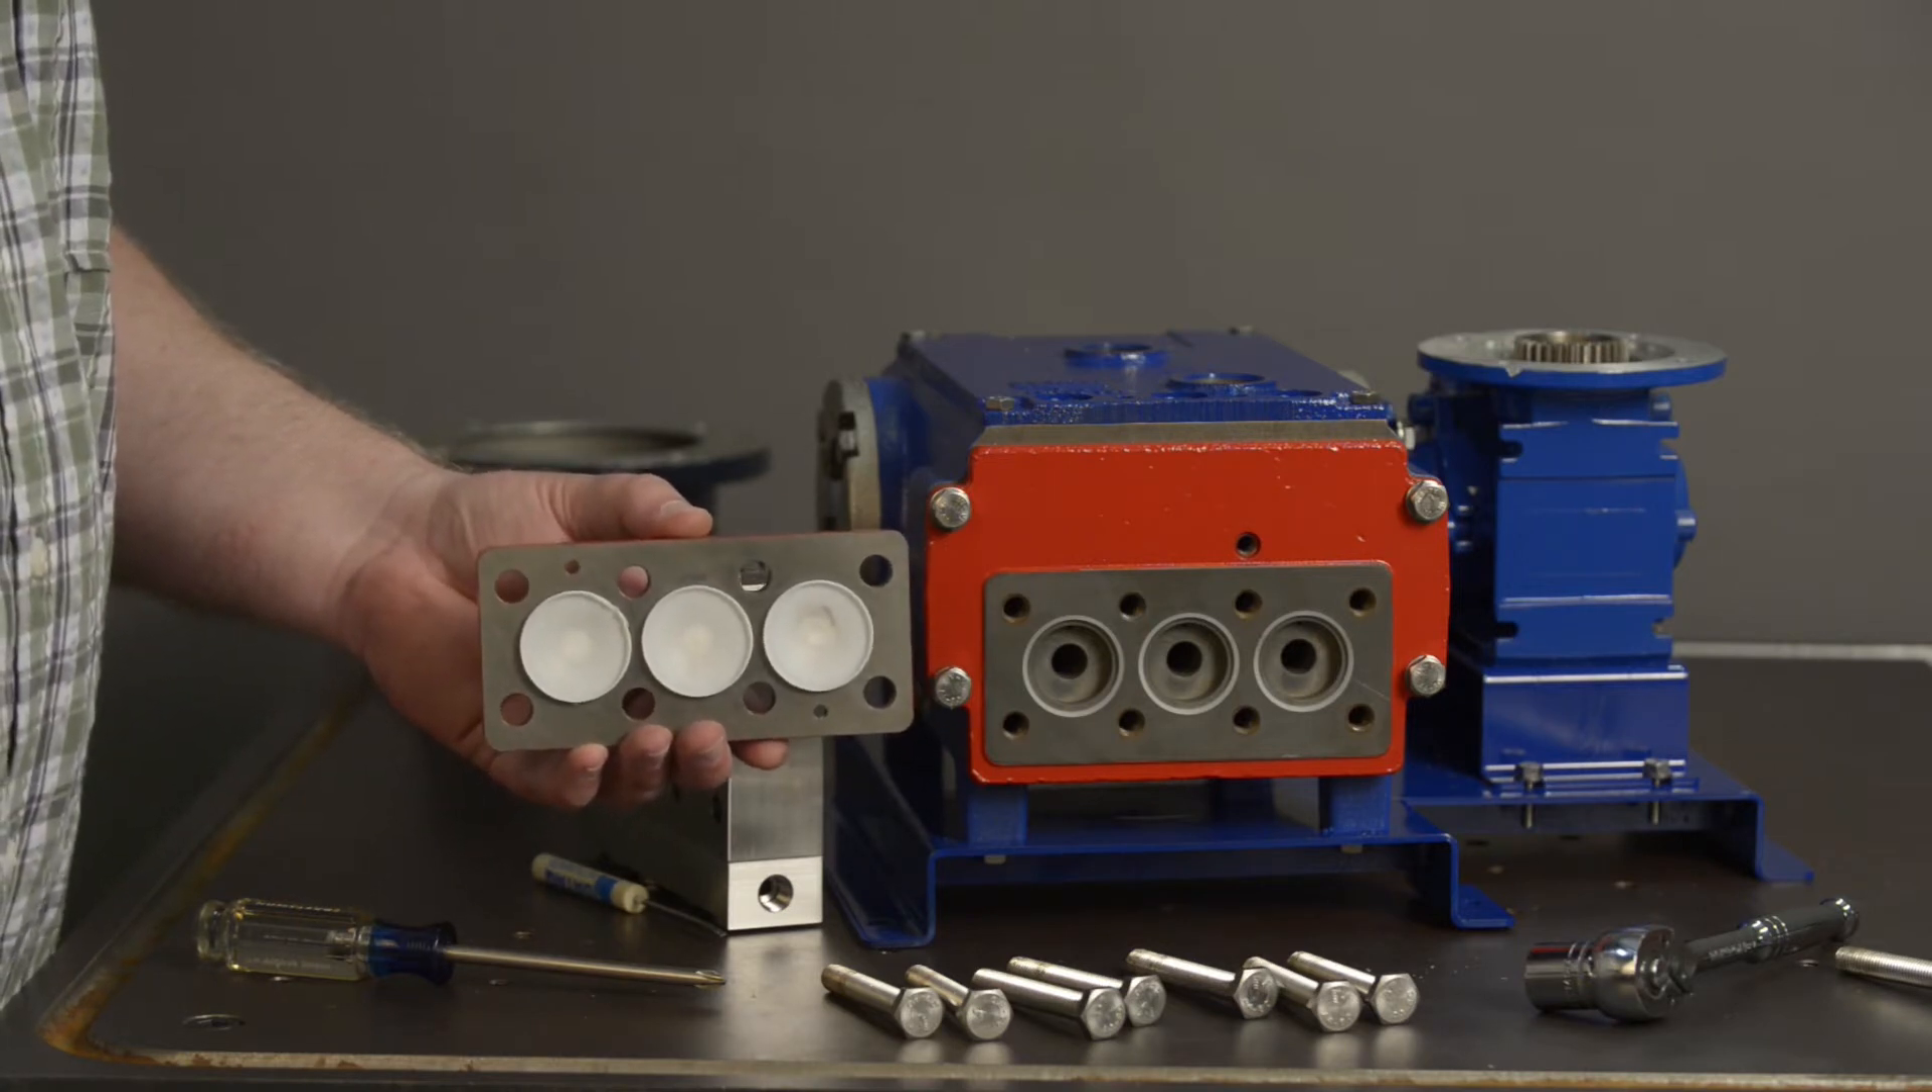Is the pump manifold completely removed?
Yes.